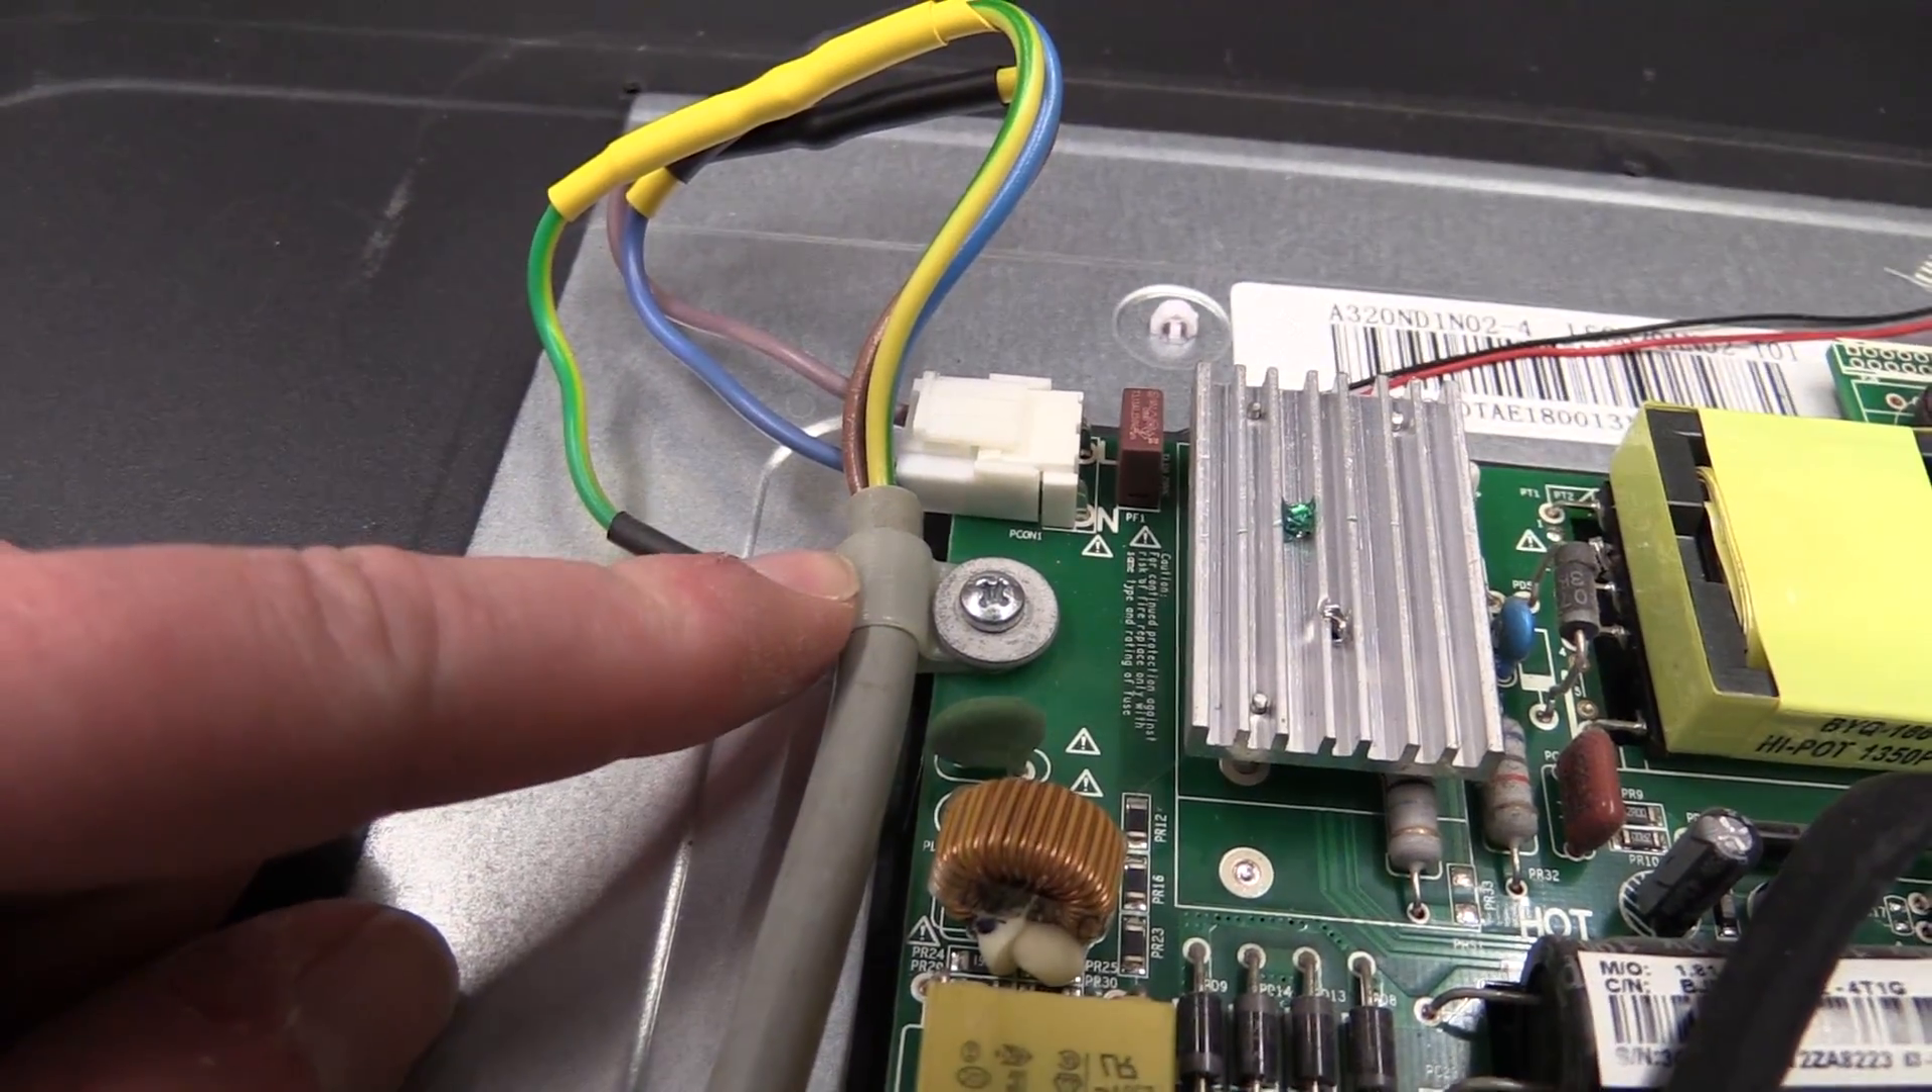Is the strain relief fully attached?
Yes.